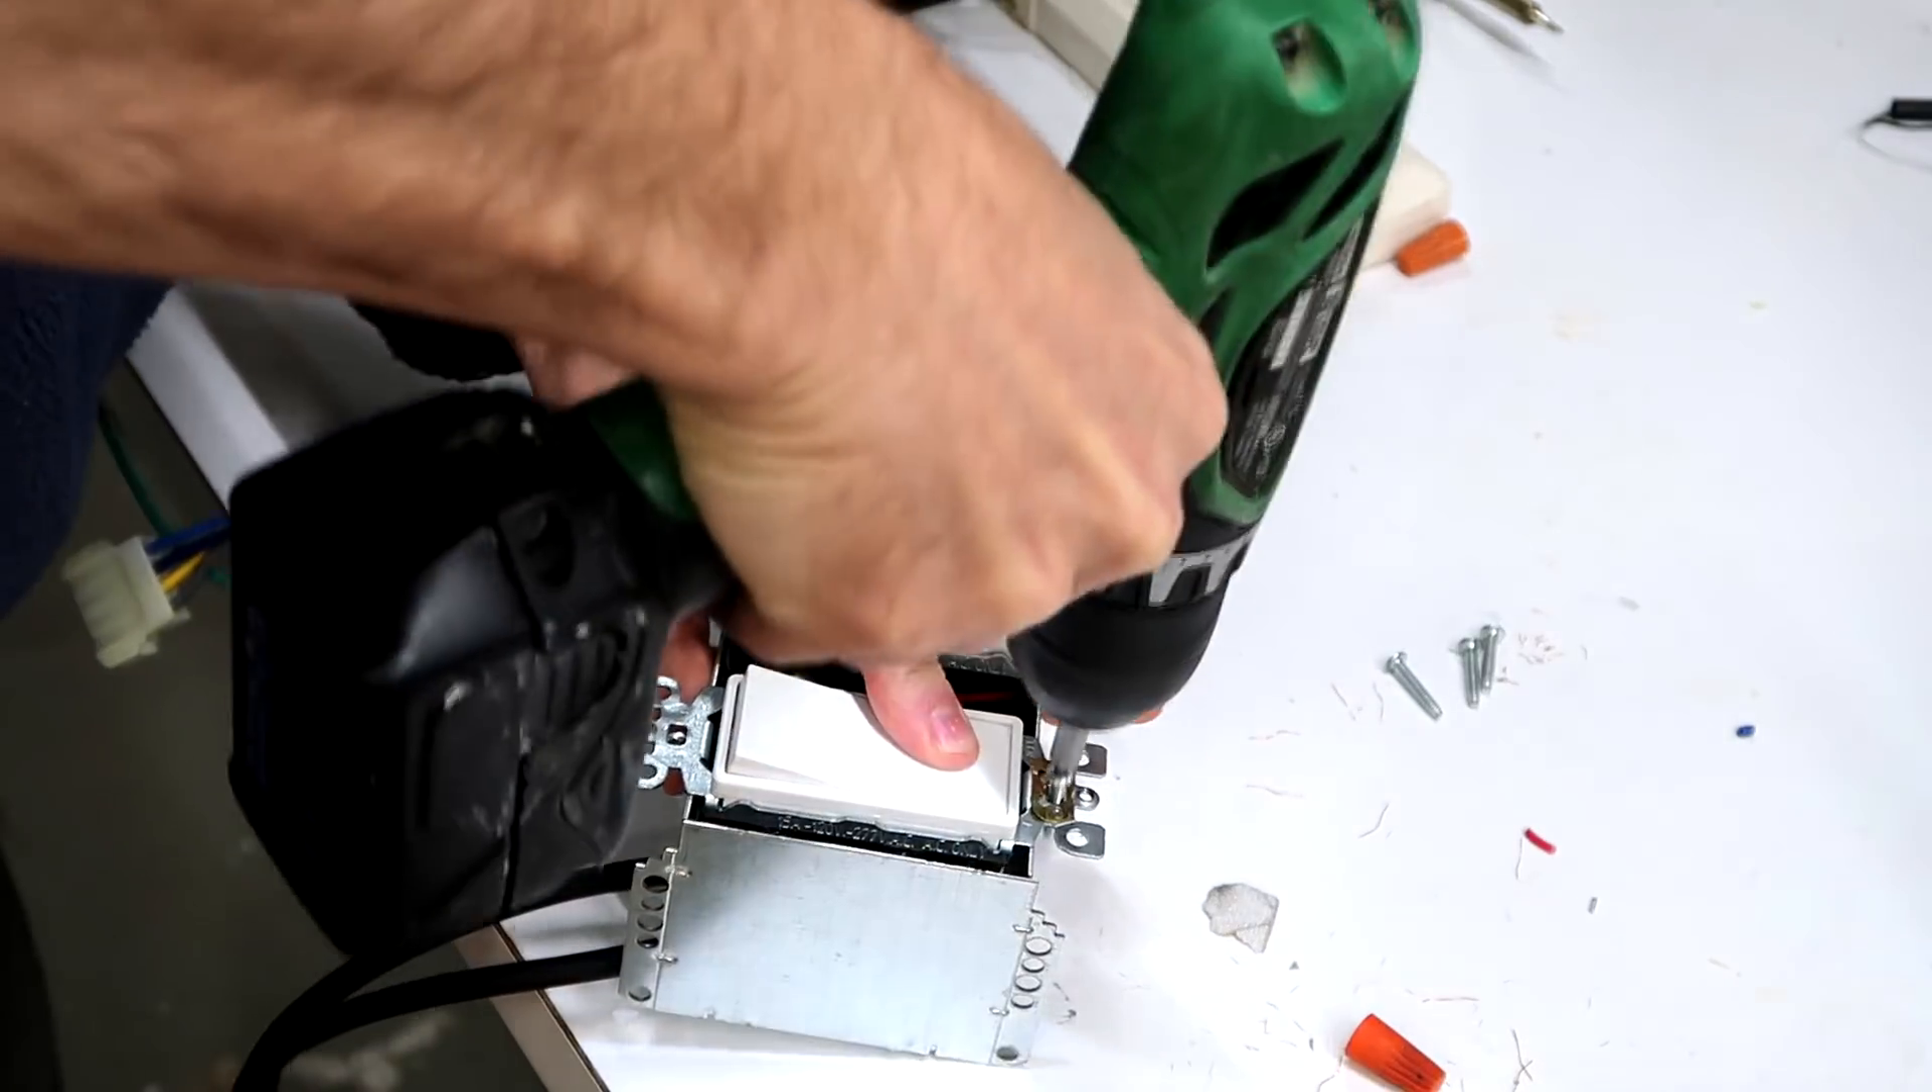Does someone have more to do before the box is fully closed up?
Yes.